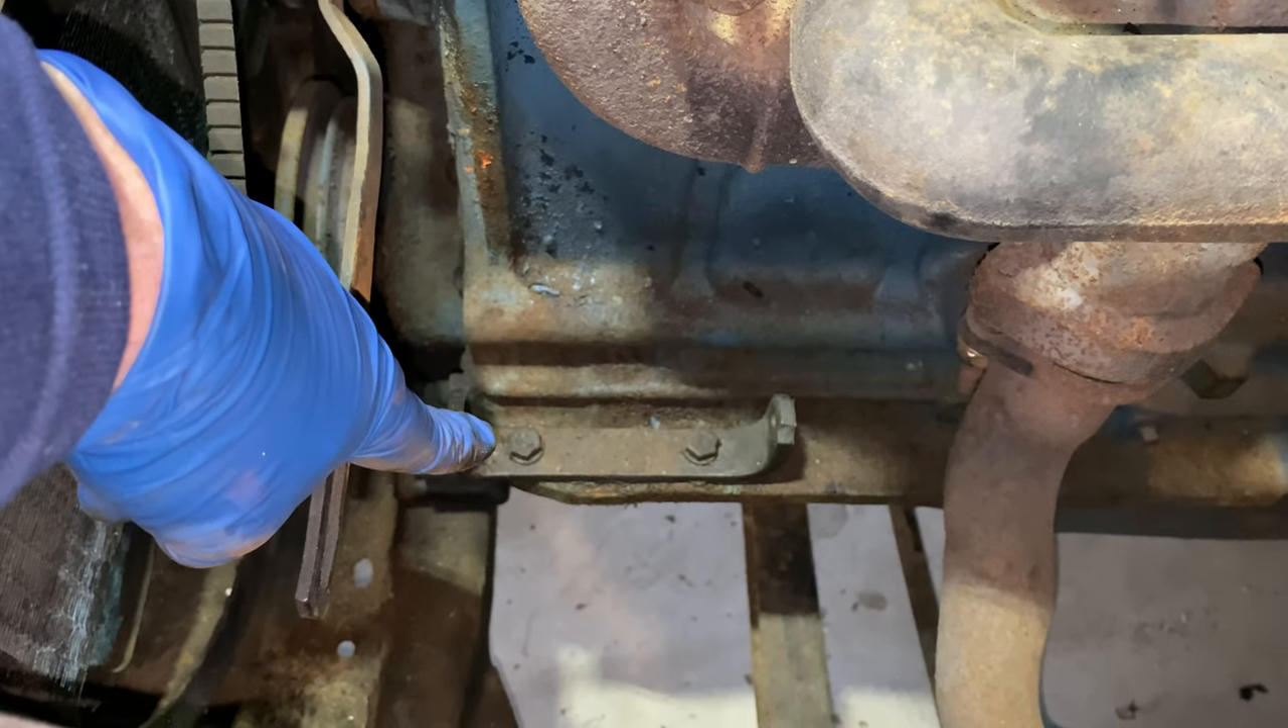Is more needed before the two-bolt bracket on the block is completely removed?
Yes.